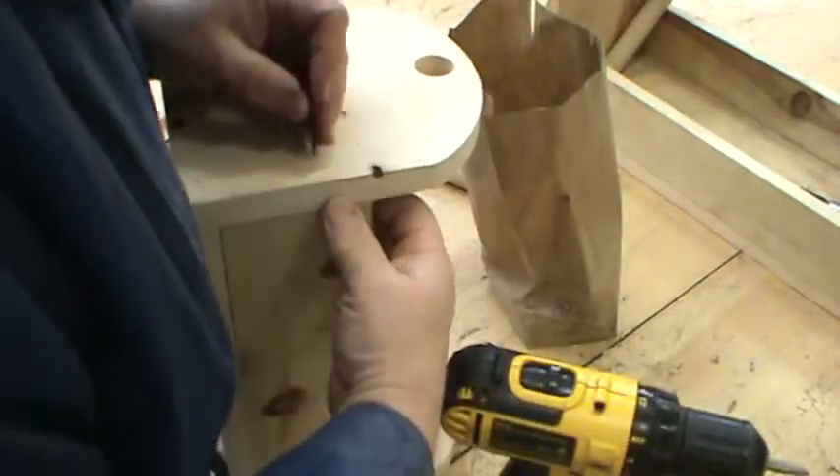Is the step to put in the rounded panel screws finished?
No.